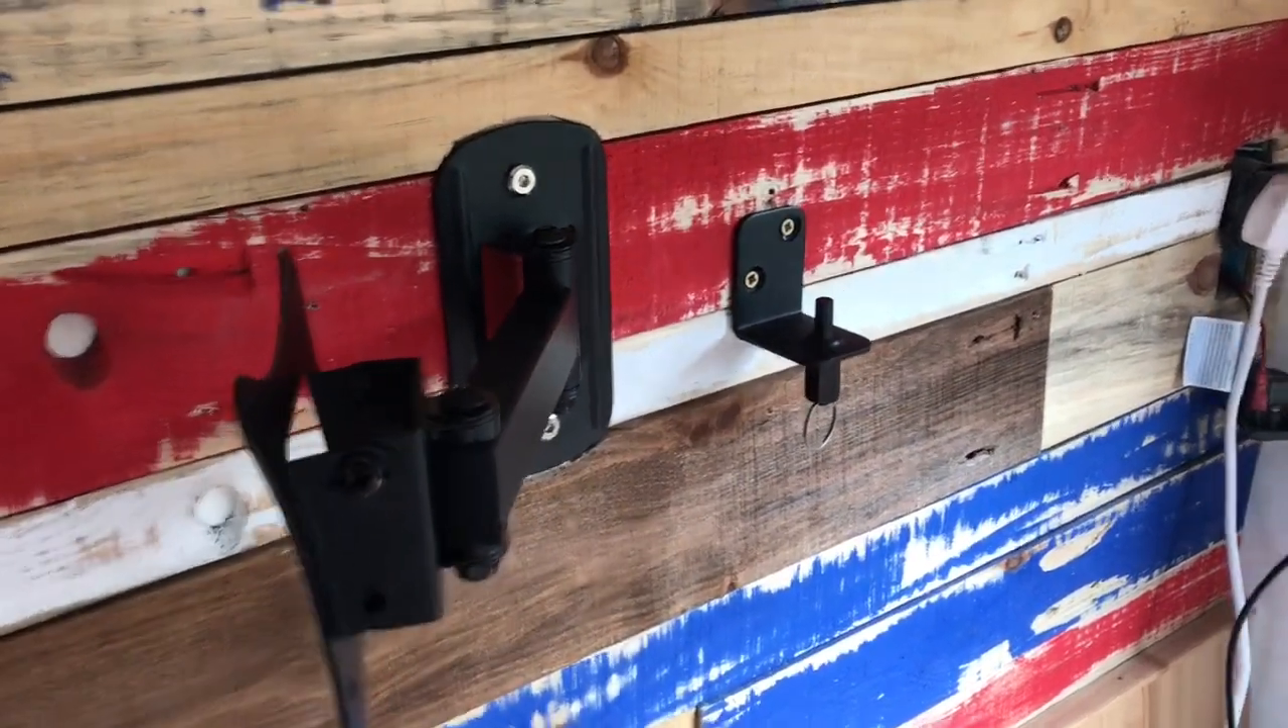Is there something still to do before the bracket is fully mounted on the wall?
No.